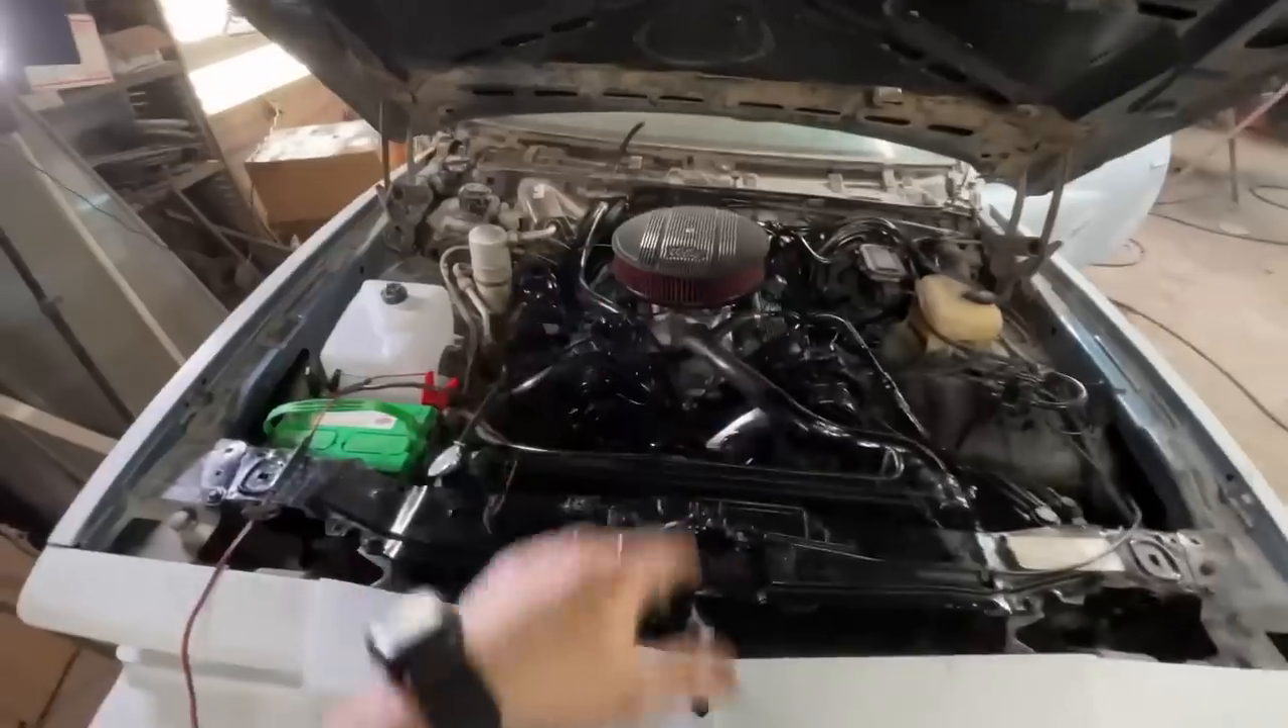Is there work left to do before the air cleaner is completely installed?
No.